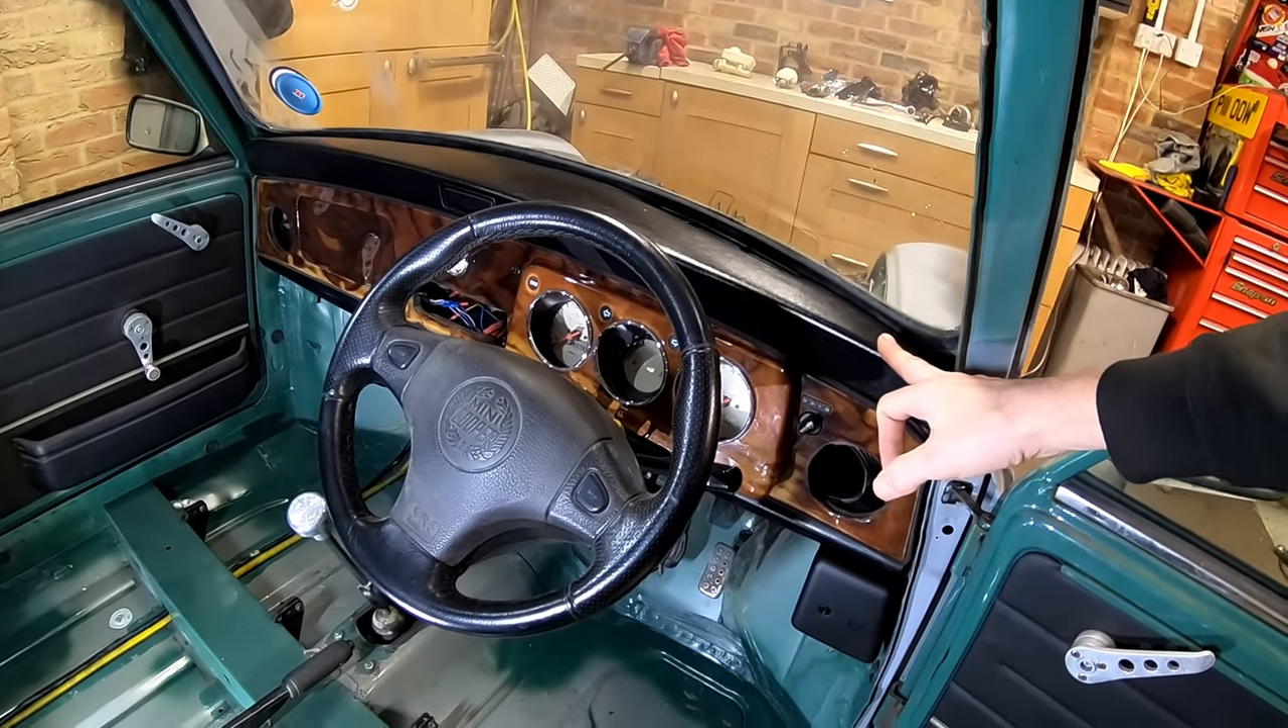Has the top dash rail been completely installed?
Yes.